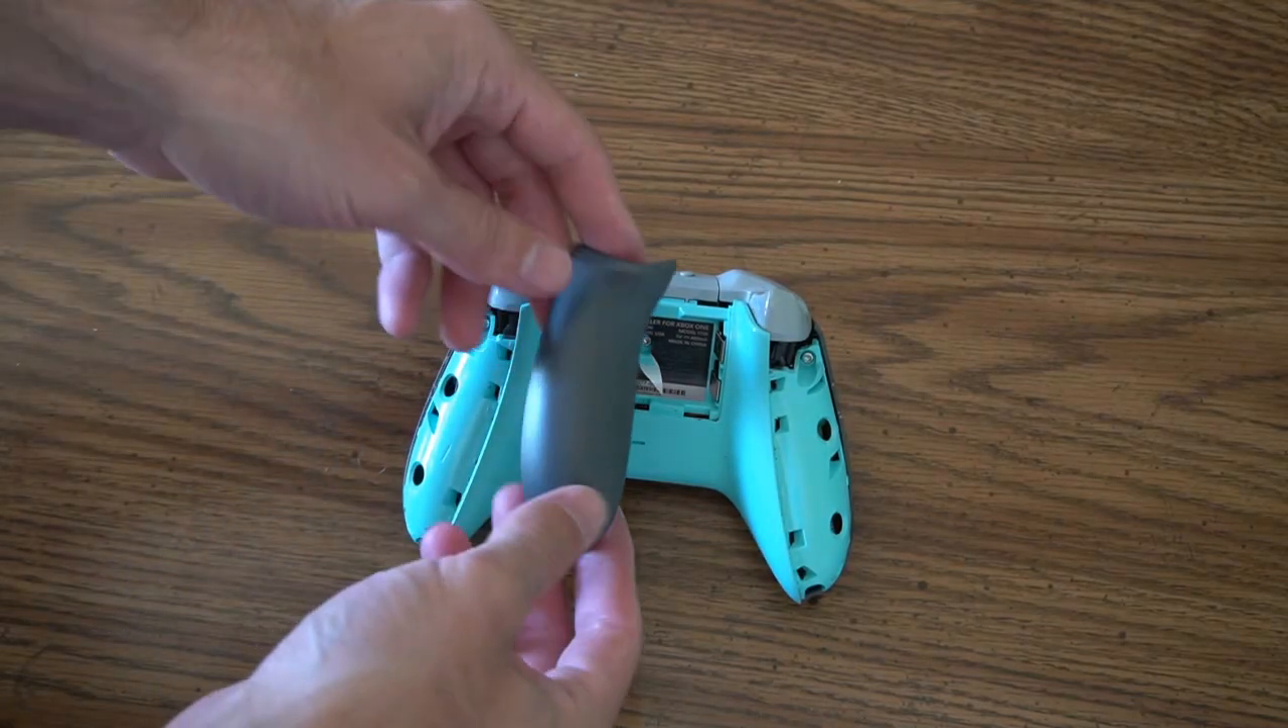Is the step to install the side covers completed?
No.